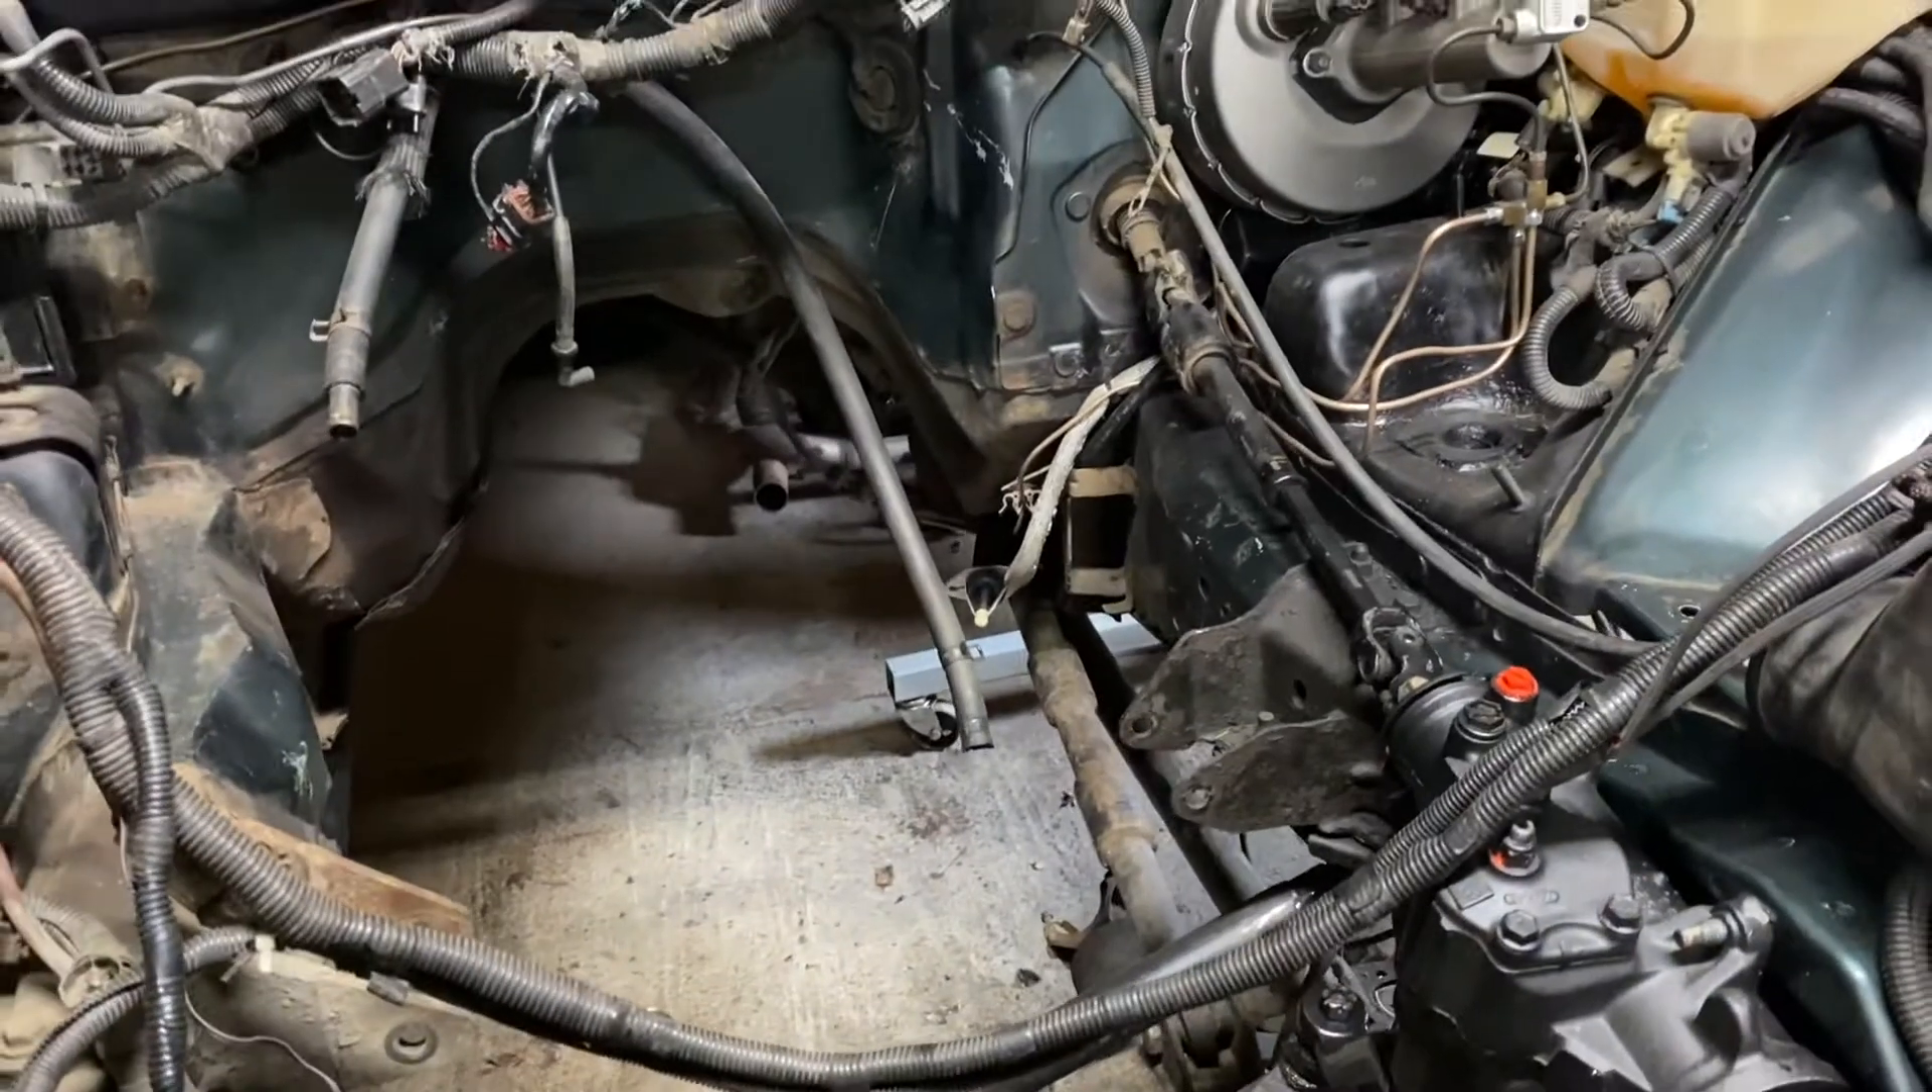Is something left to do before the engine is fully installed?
Yes.